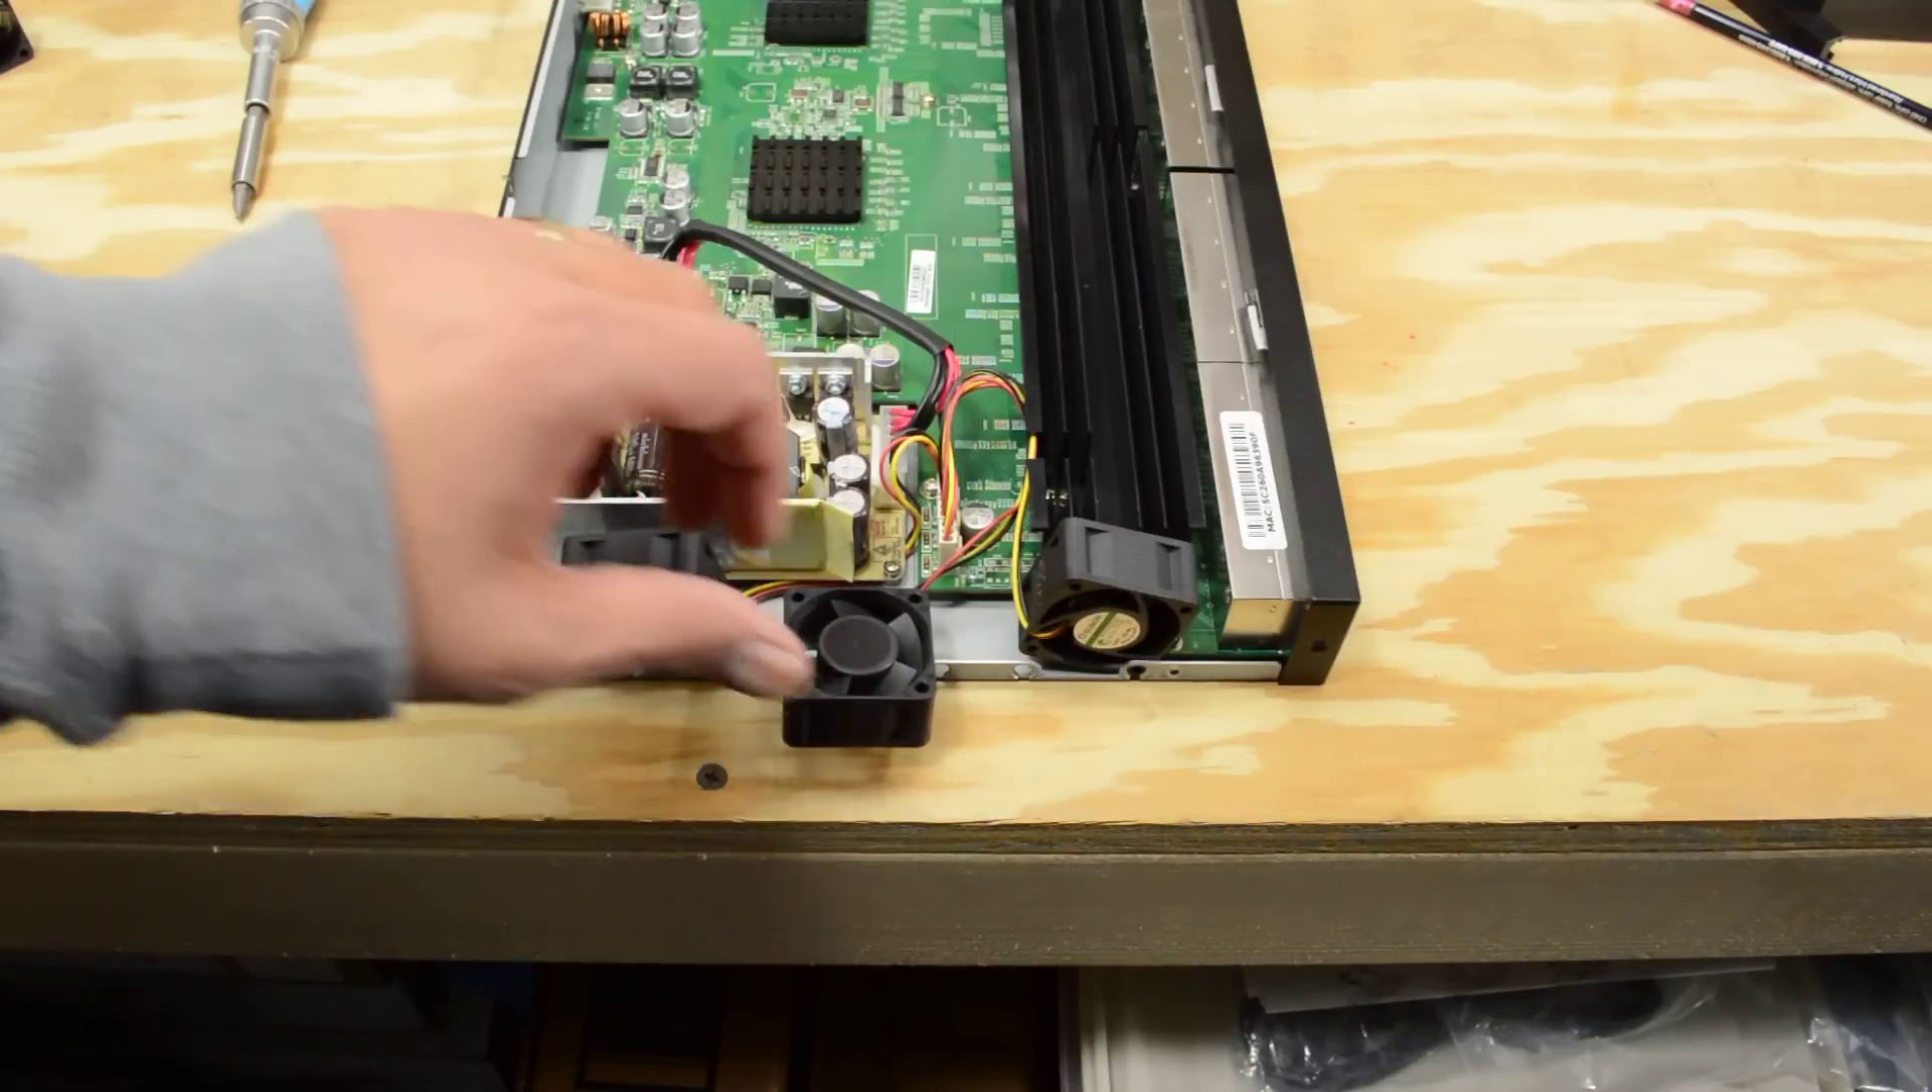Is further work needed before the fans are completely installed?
Yes.